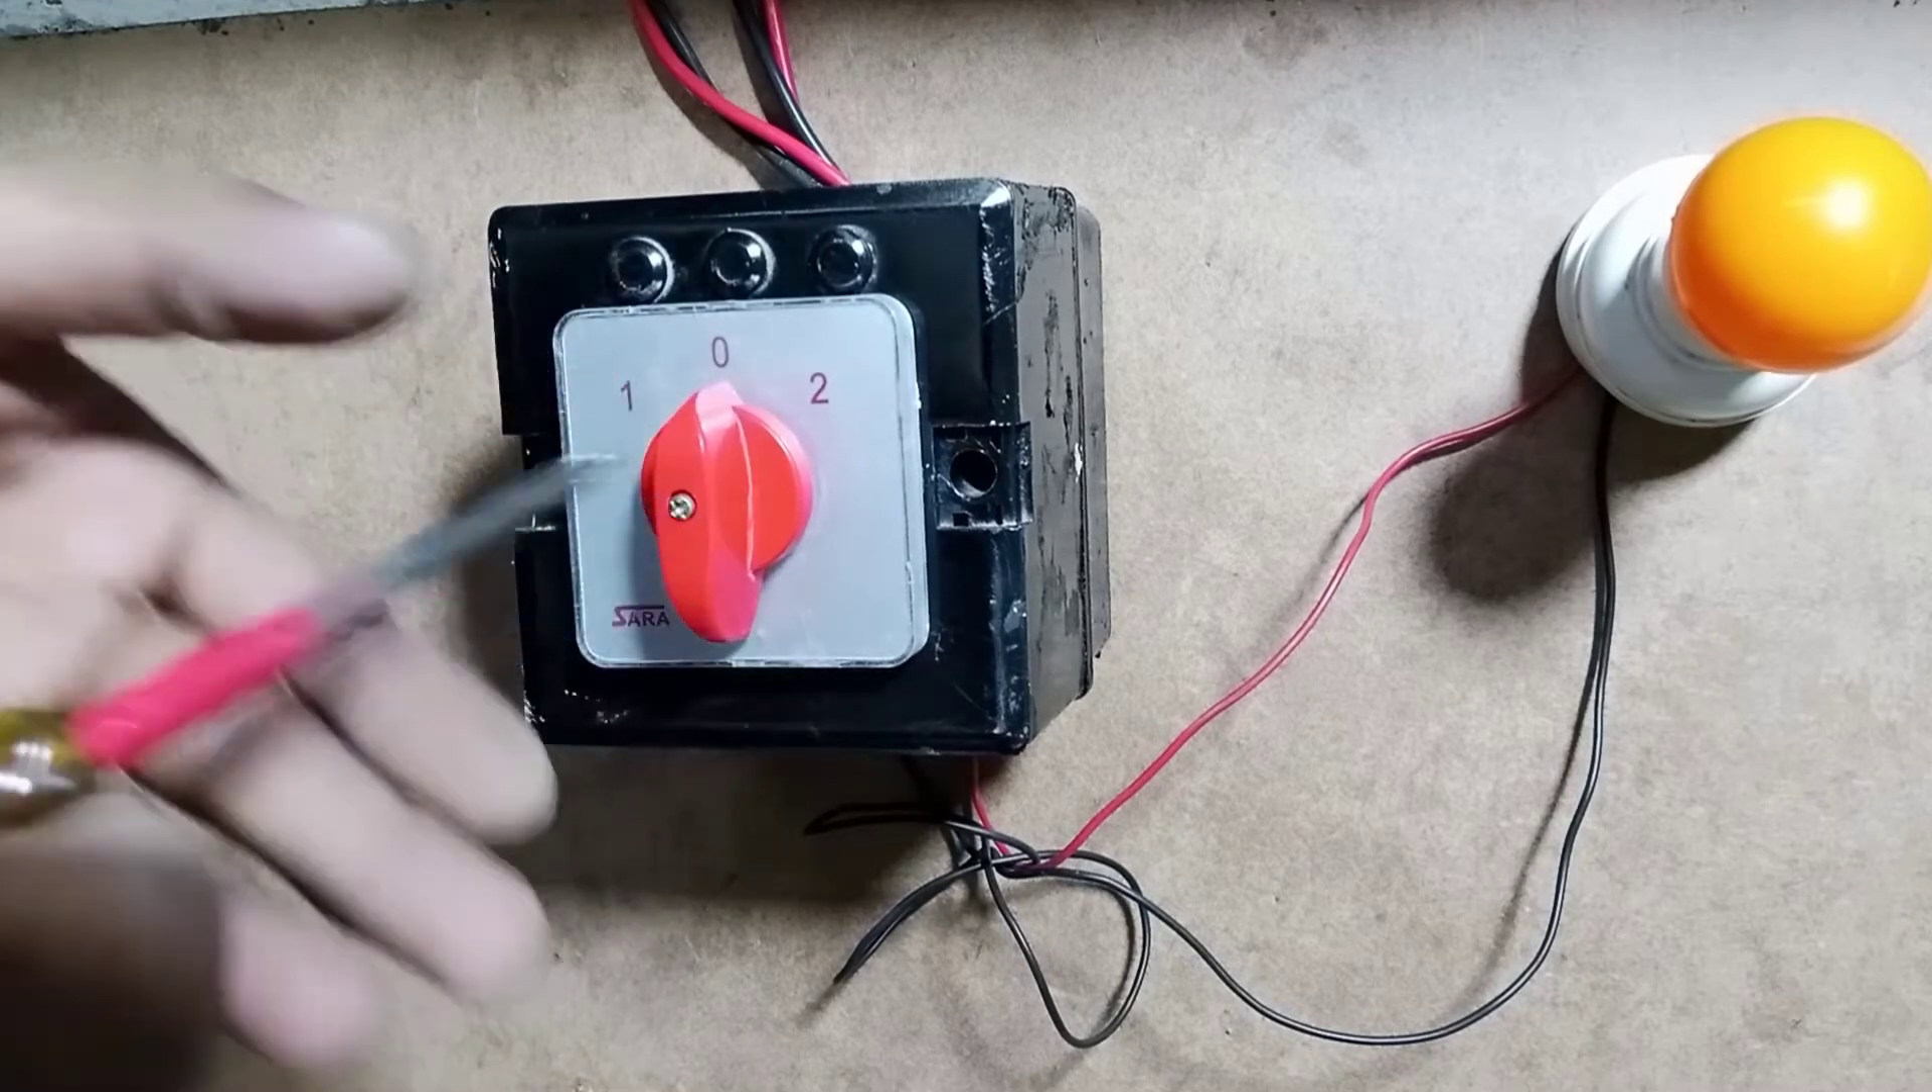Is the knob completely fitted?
Yes.